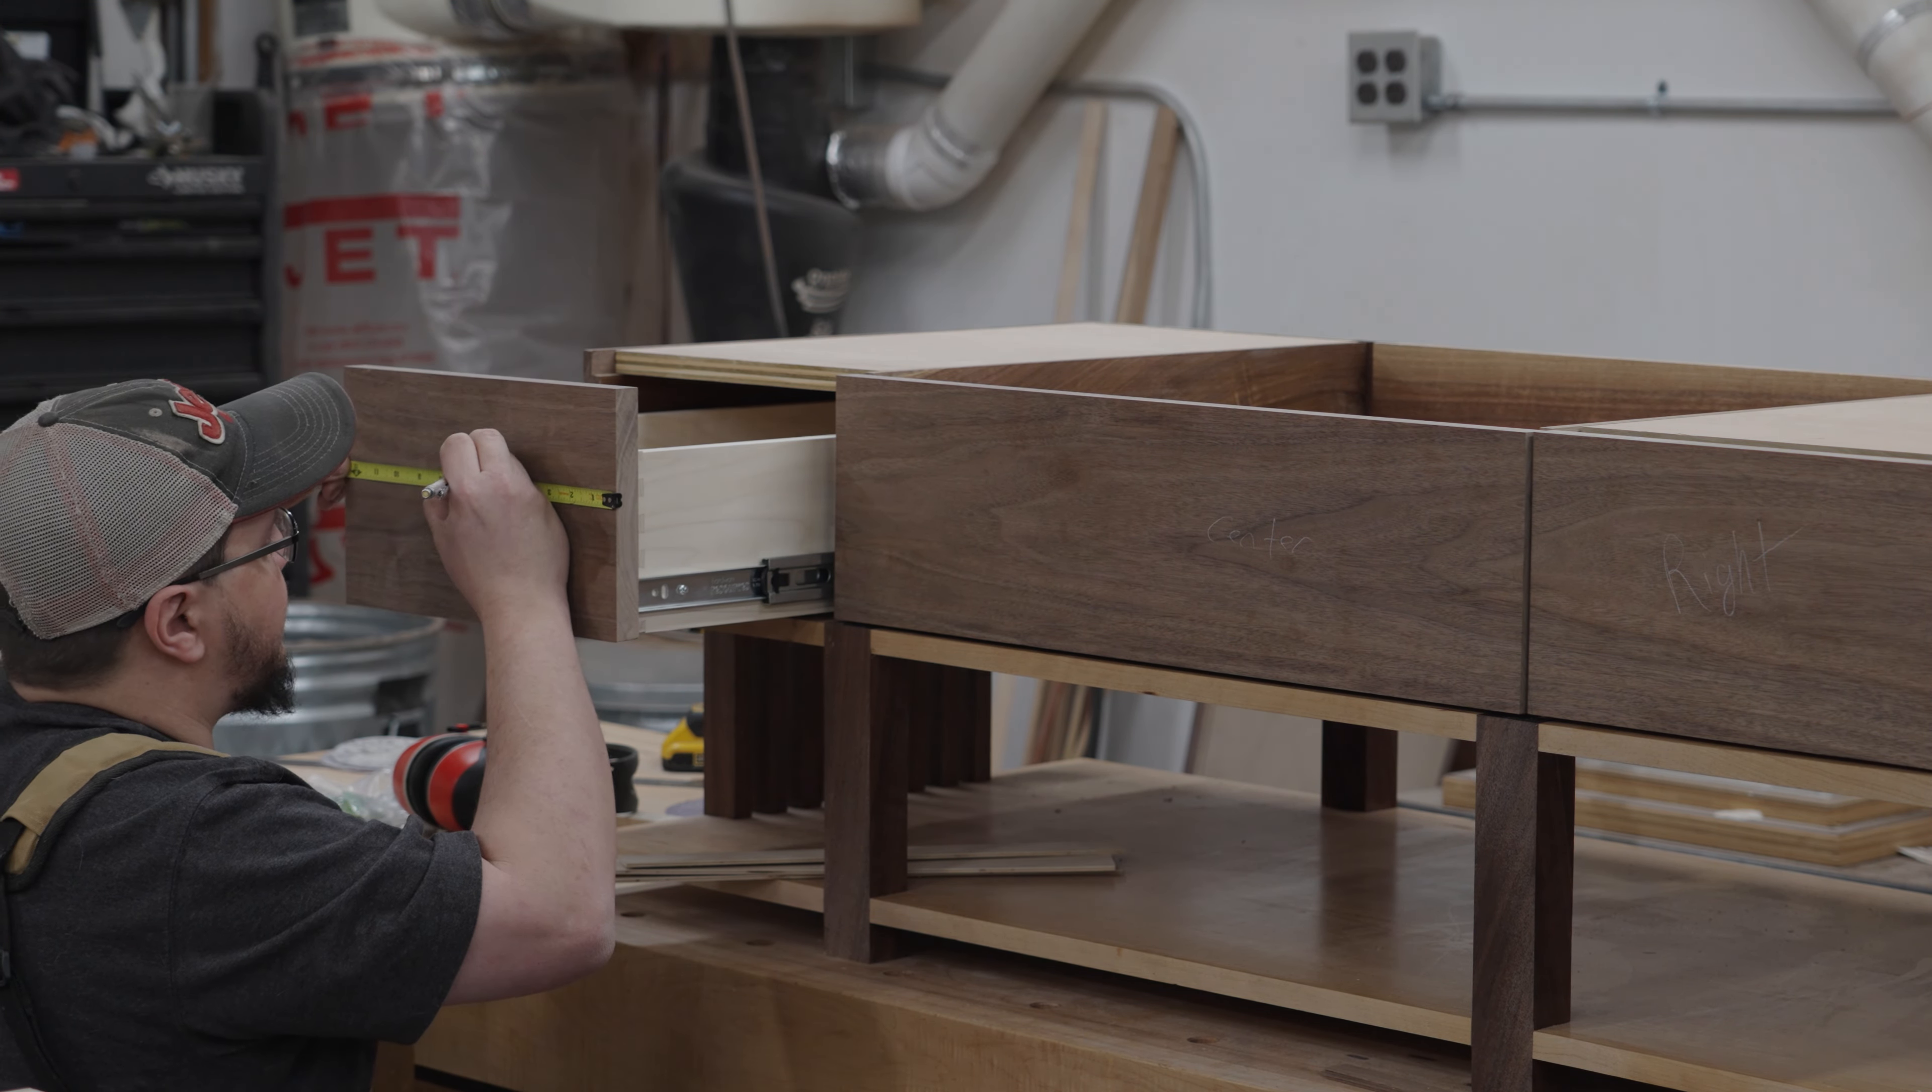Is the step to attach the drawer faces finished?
Yes.